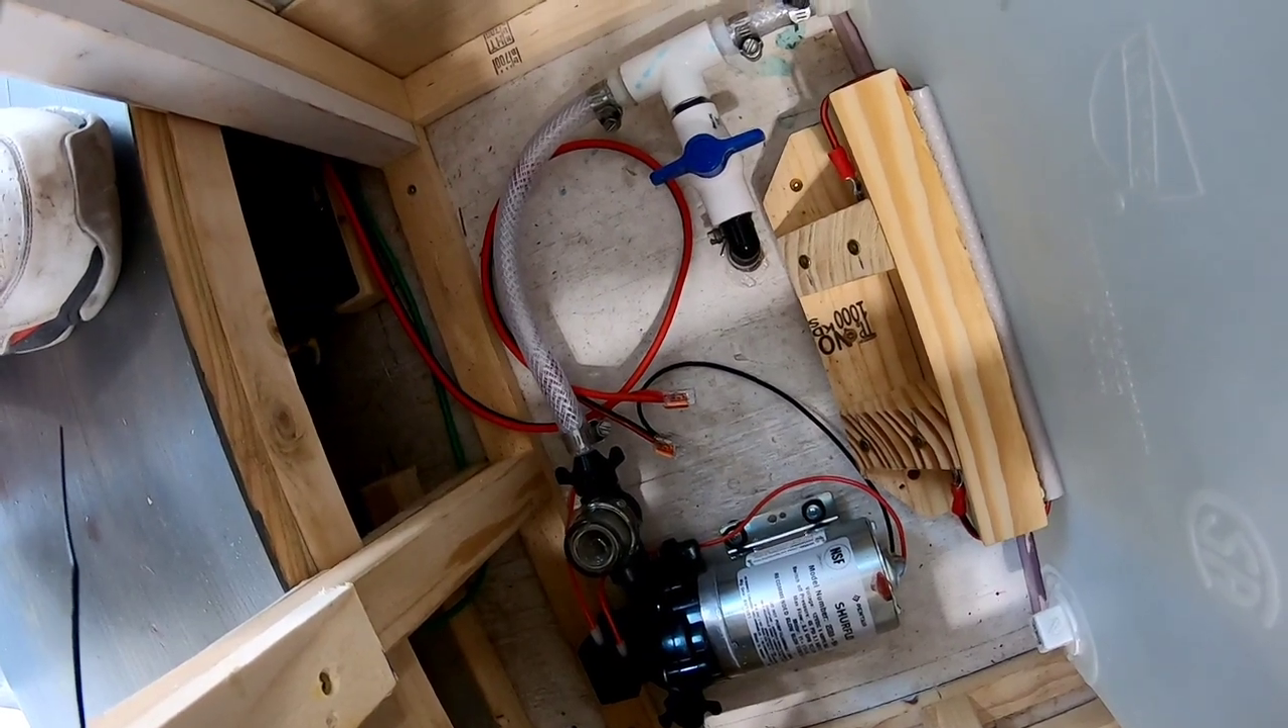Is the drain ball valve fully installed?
Yes.